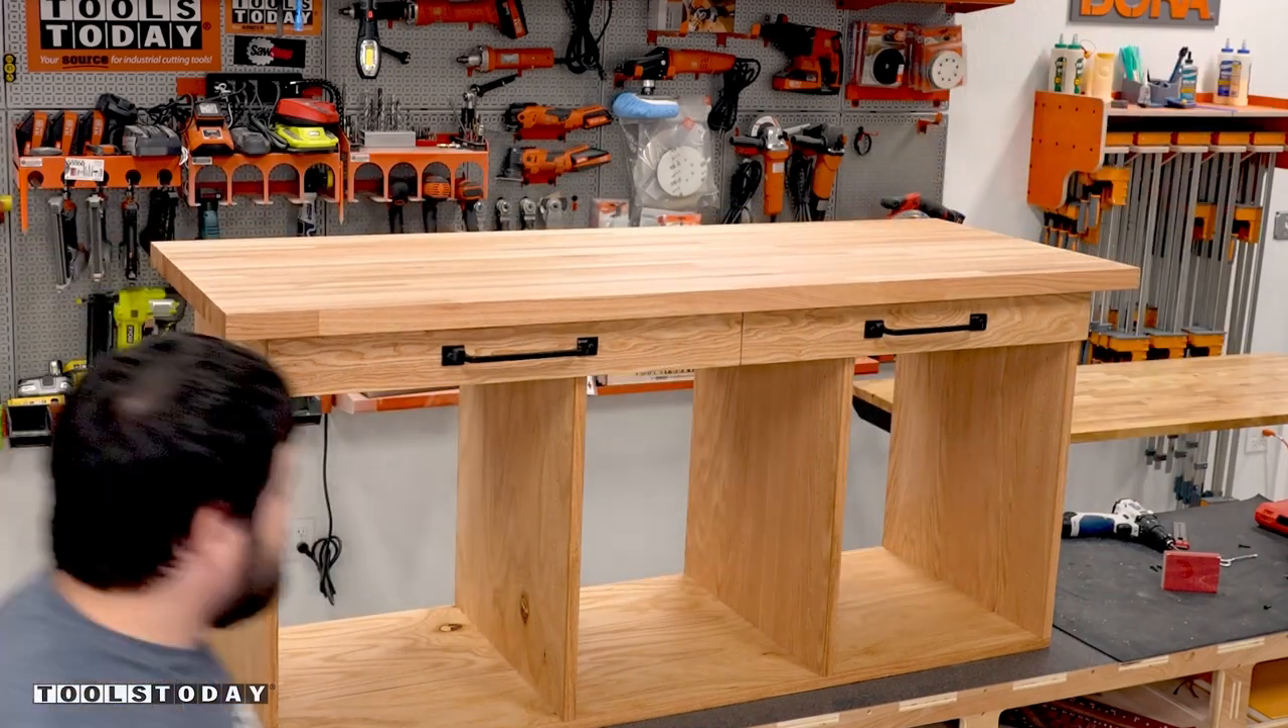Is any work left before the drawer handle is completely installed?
No.